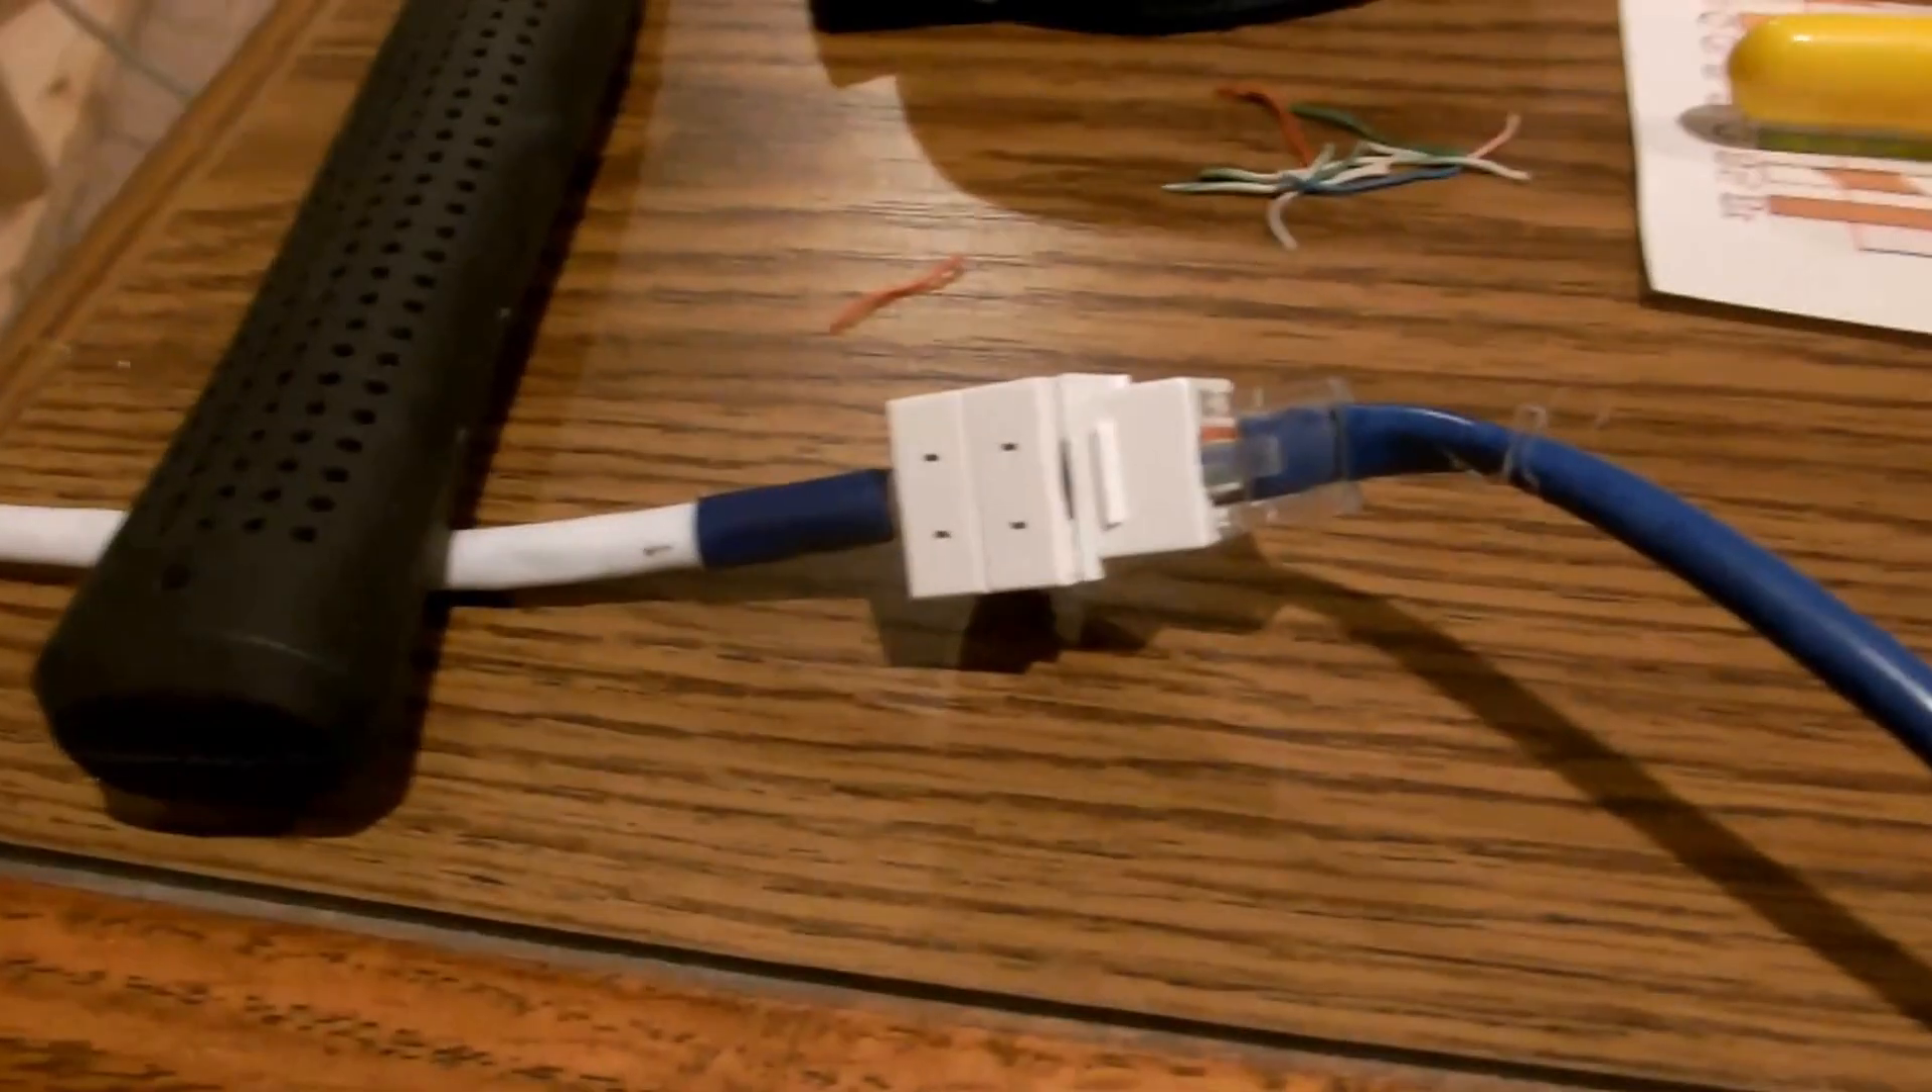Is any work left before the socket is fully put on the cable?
No.